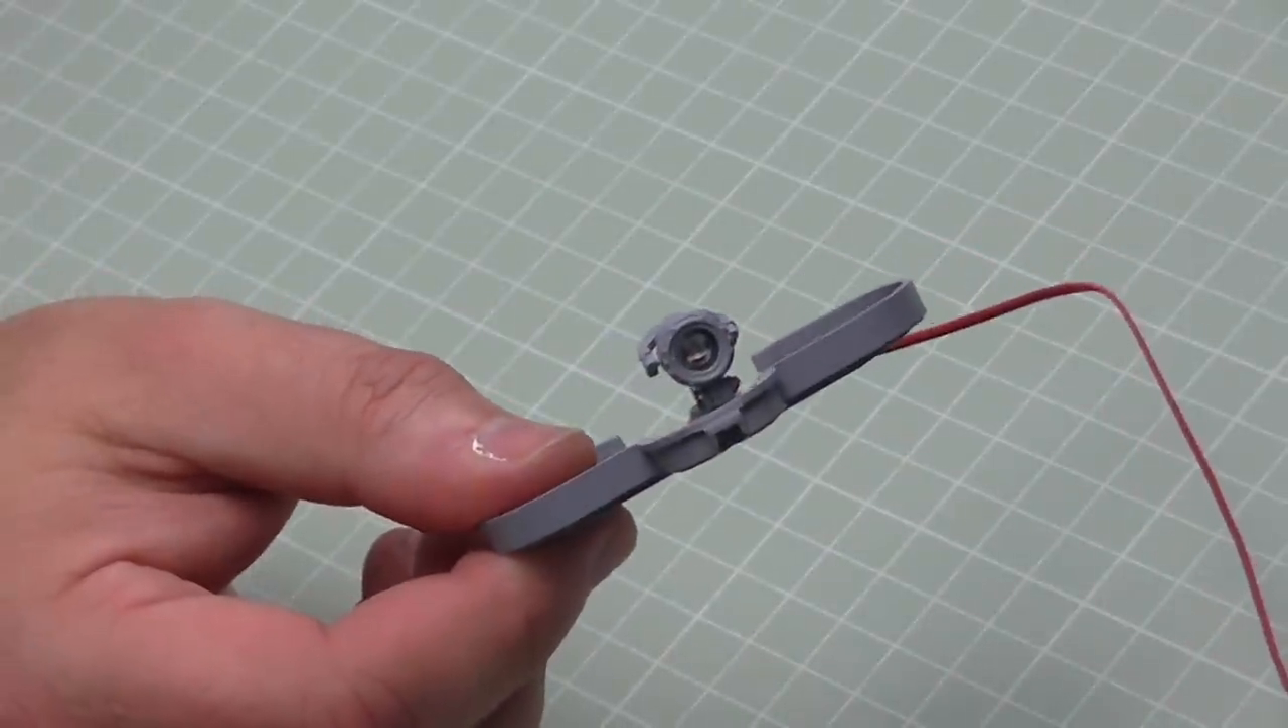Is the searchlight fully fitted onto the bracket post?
Yes.